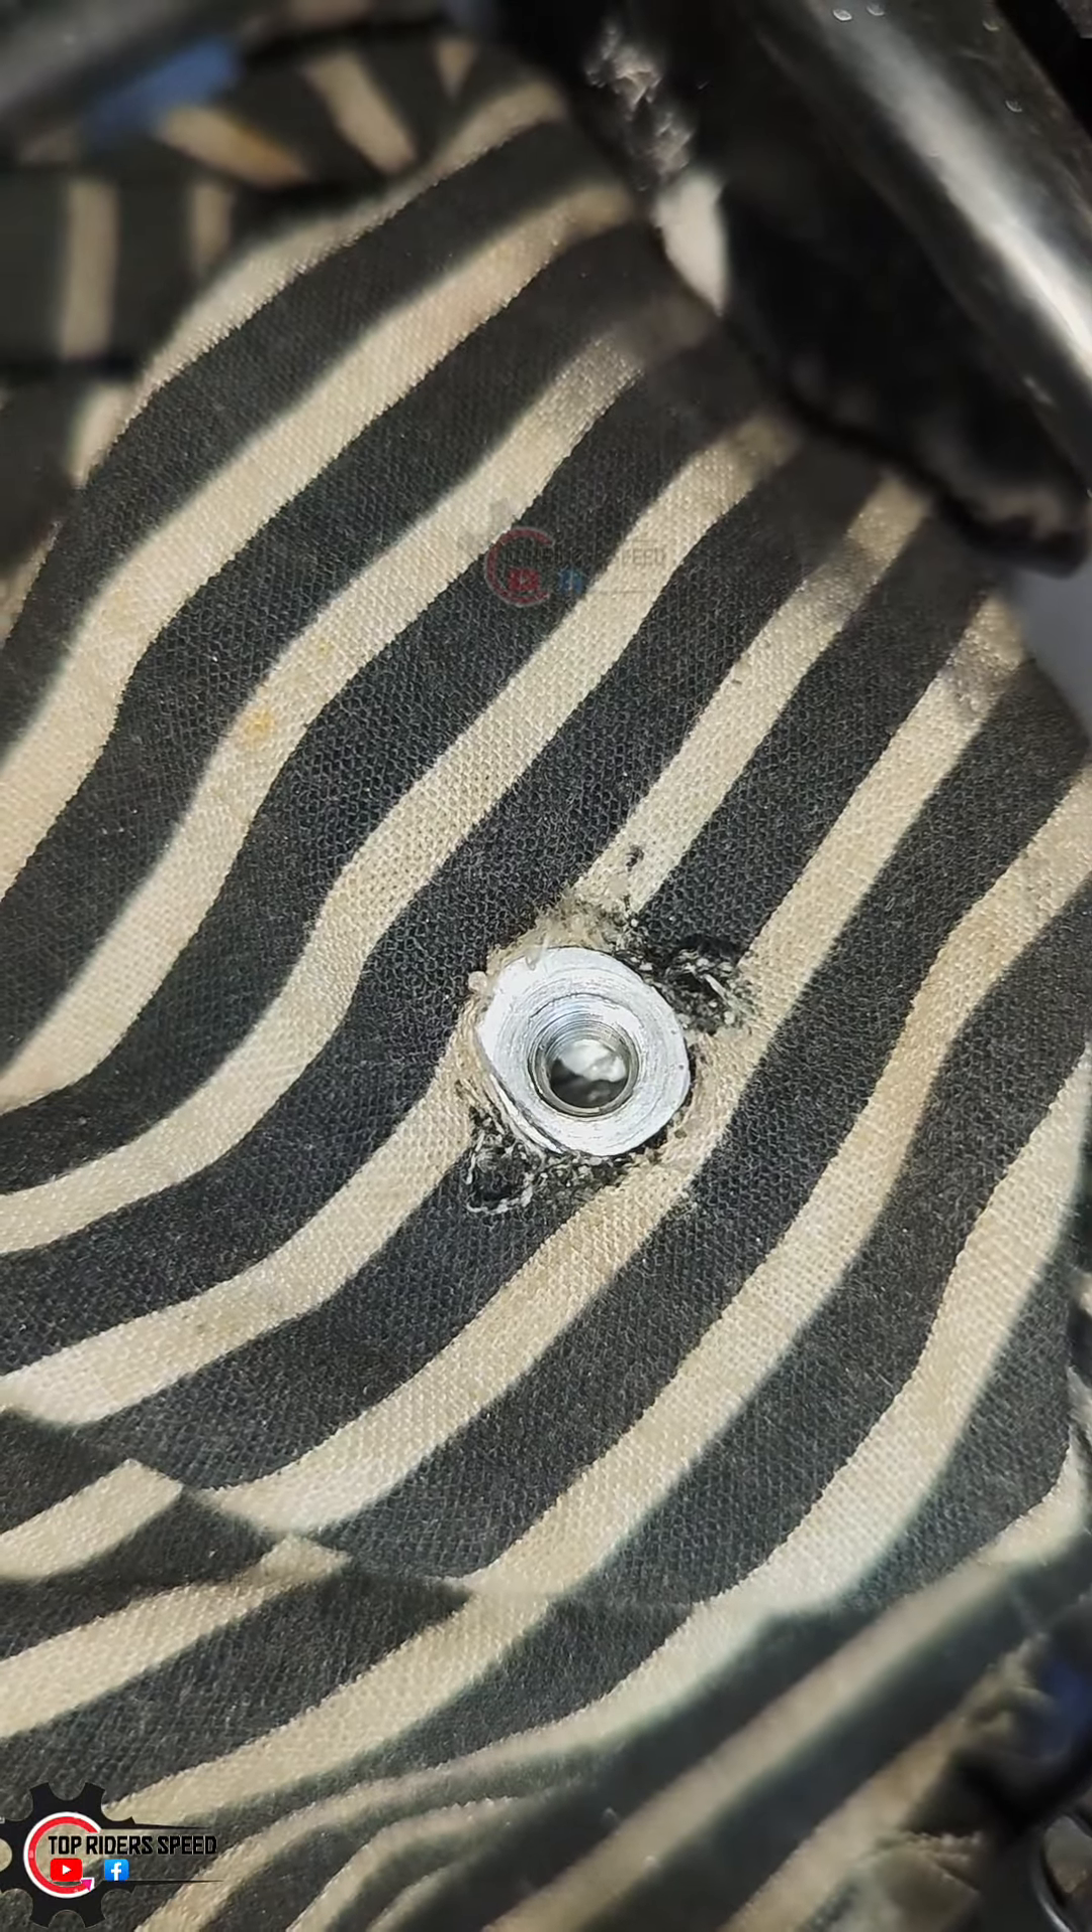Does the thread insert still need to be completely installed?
No.